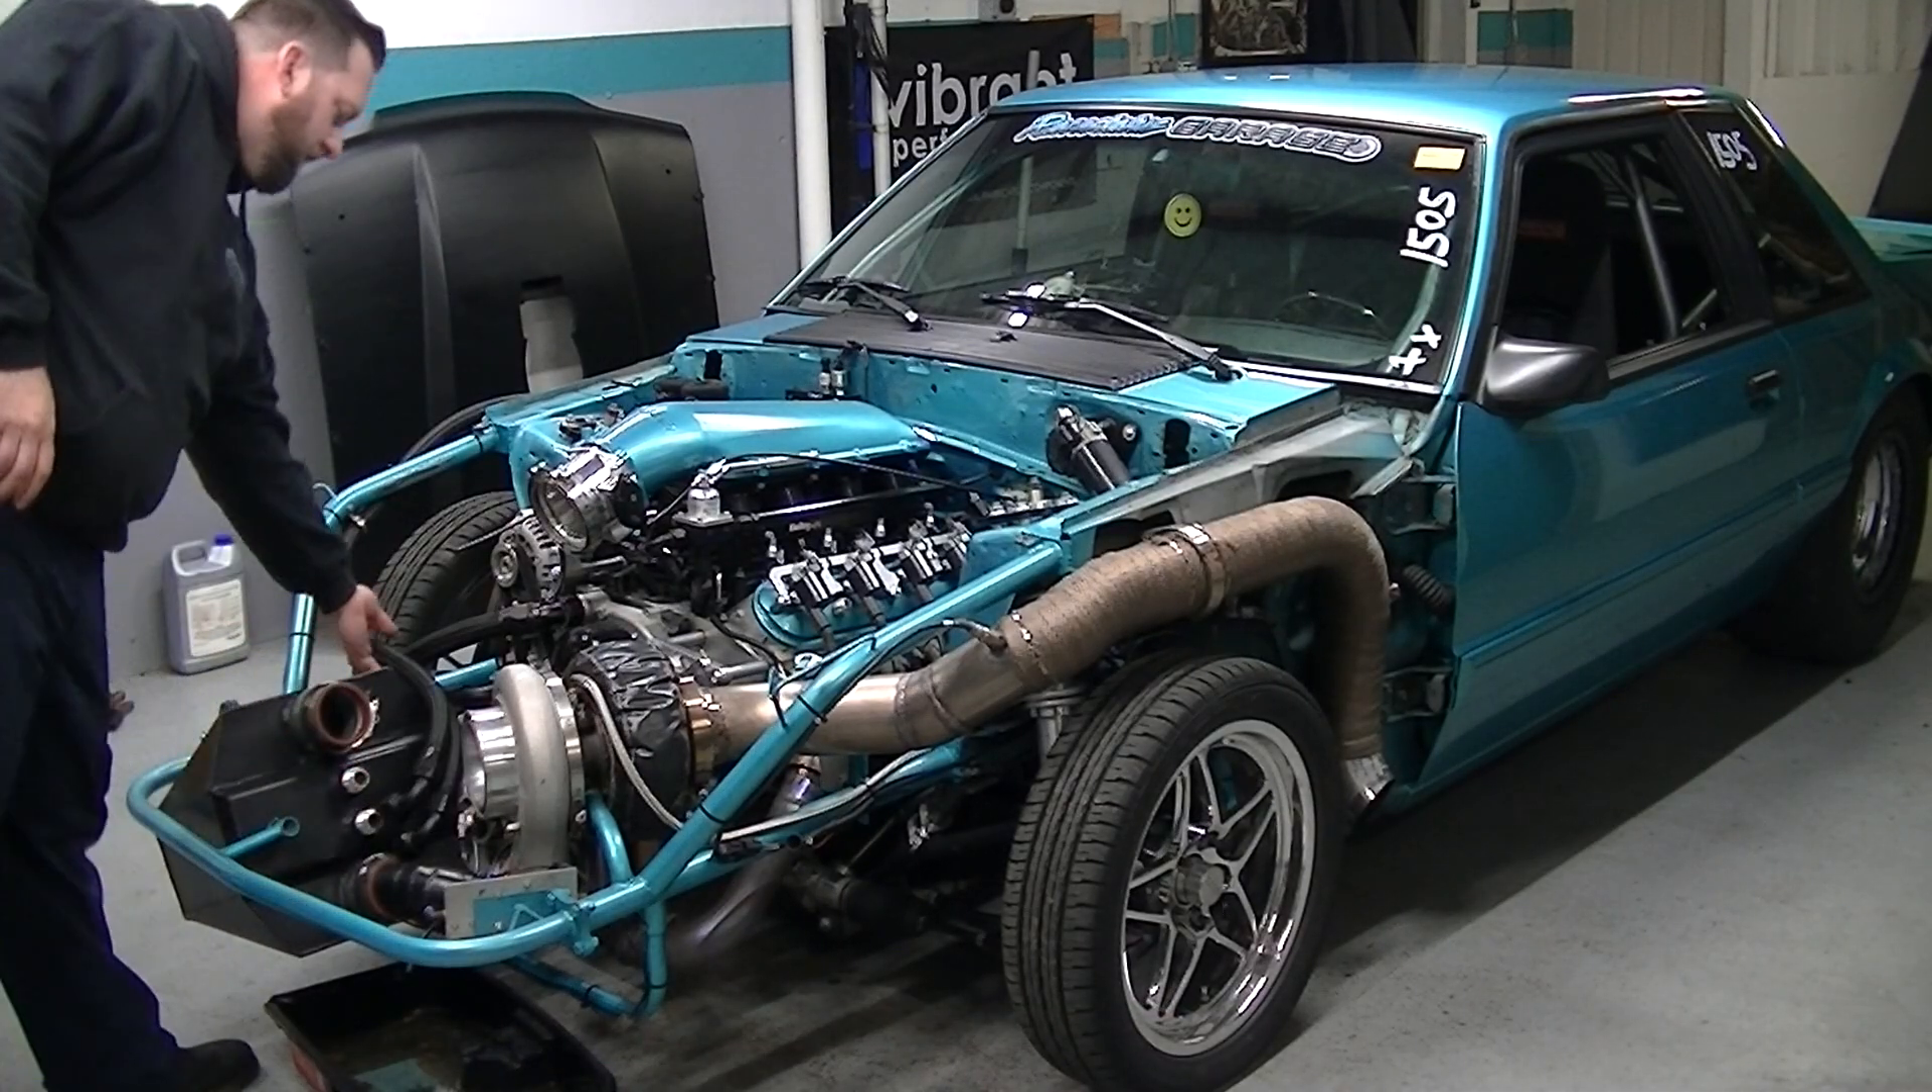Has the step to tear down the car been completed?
No.